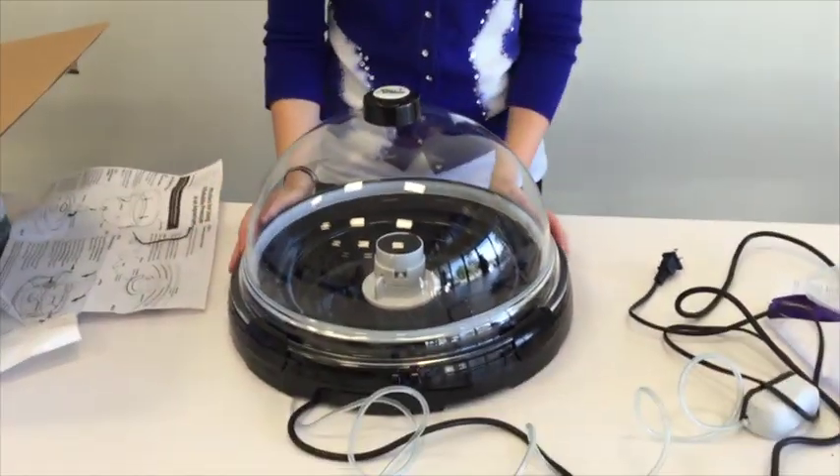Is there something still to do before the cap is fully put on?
No.